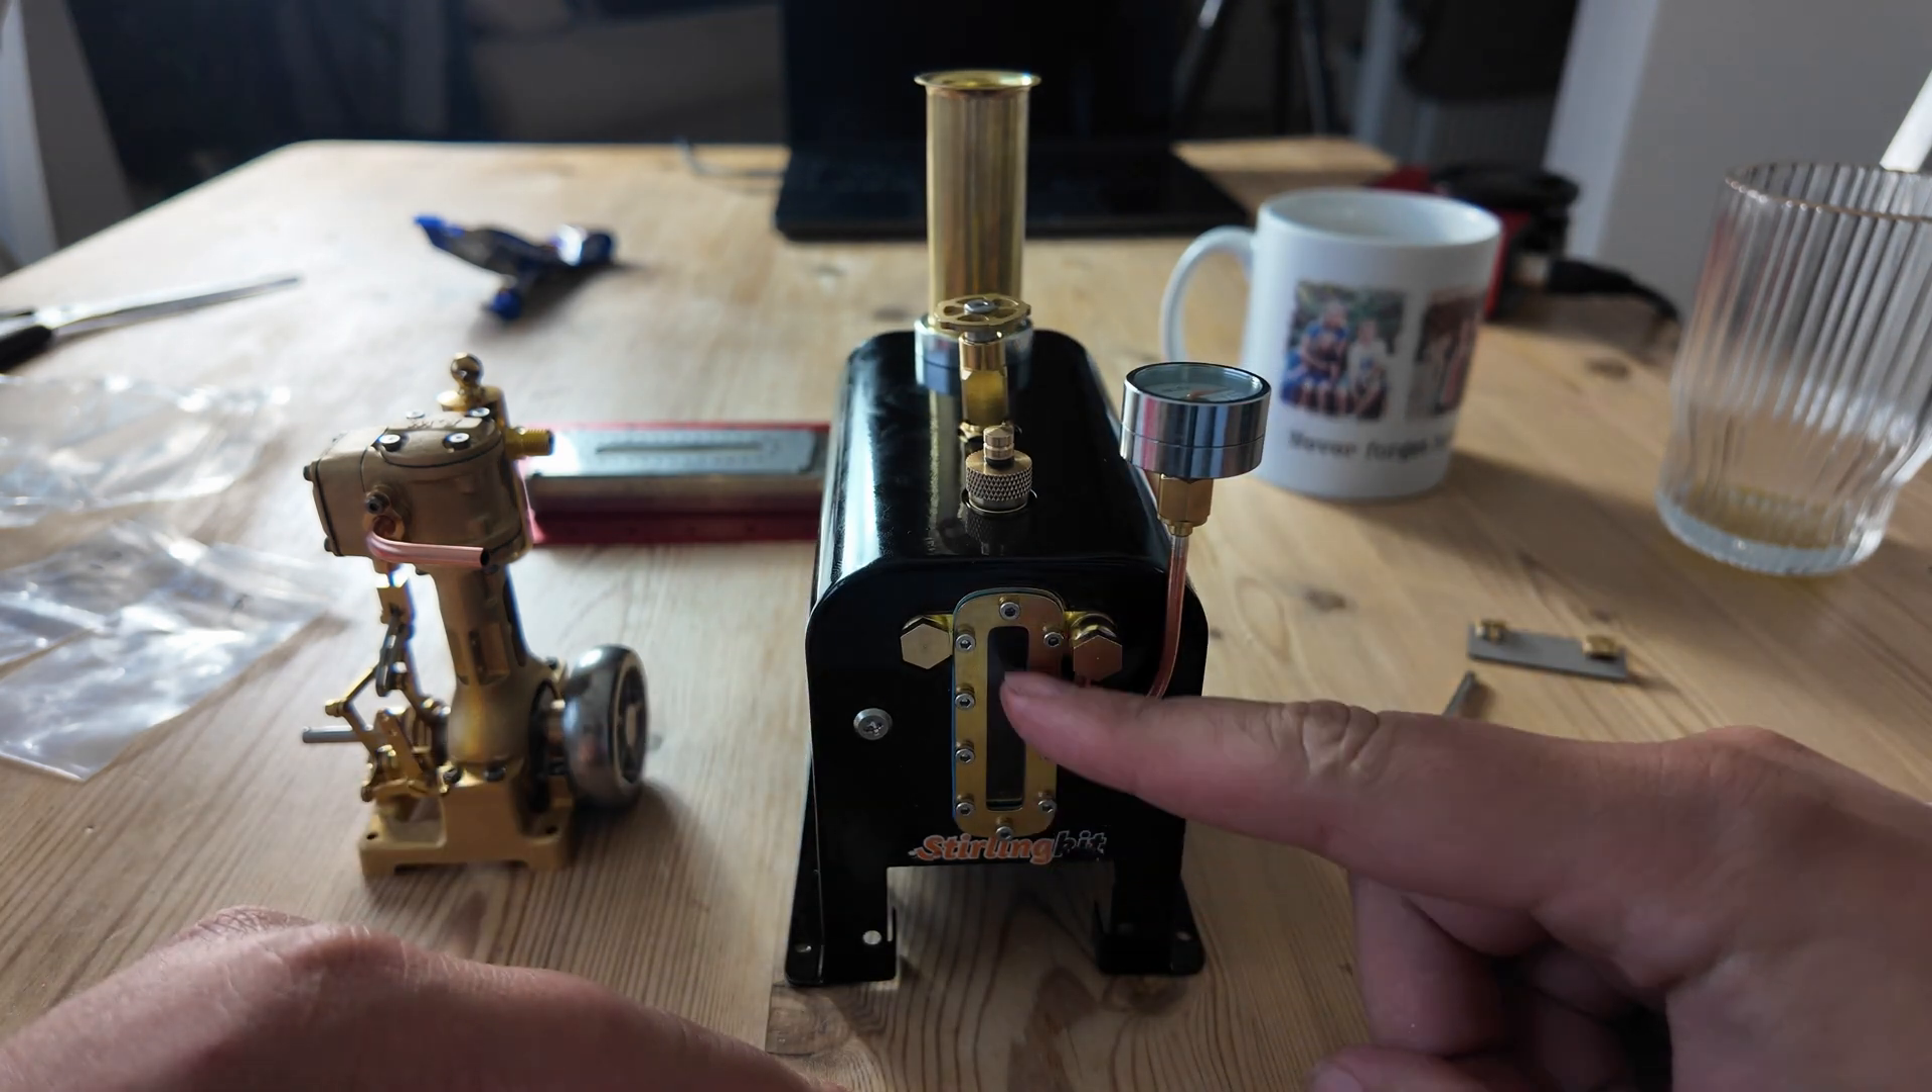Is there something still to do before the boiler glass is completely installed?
No.